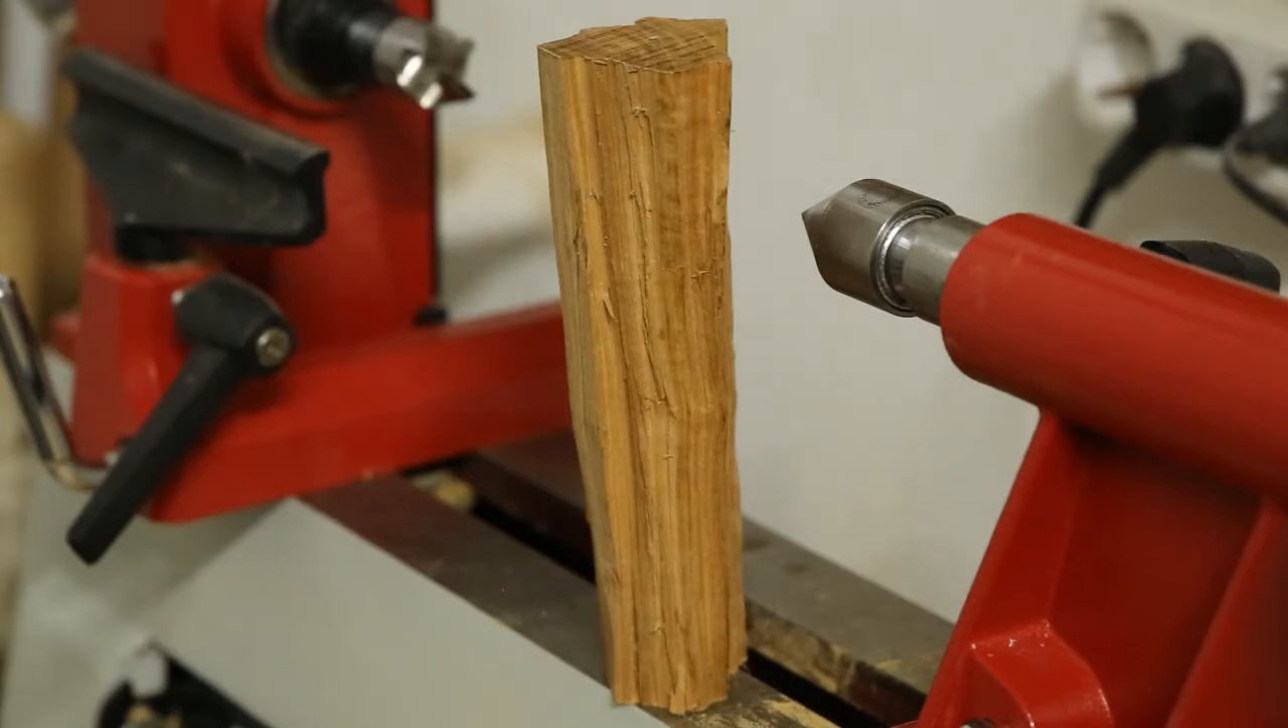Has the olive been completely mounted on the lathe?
No.